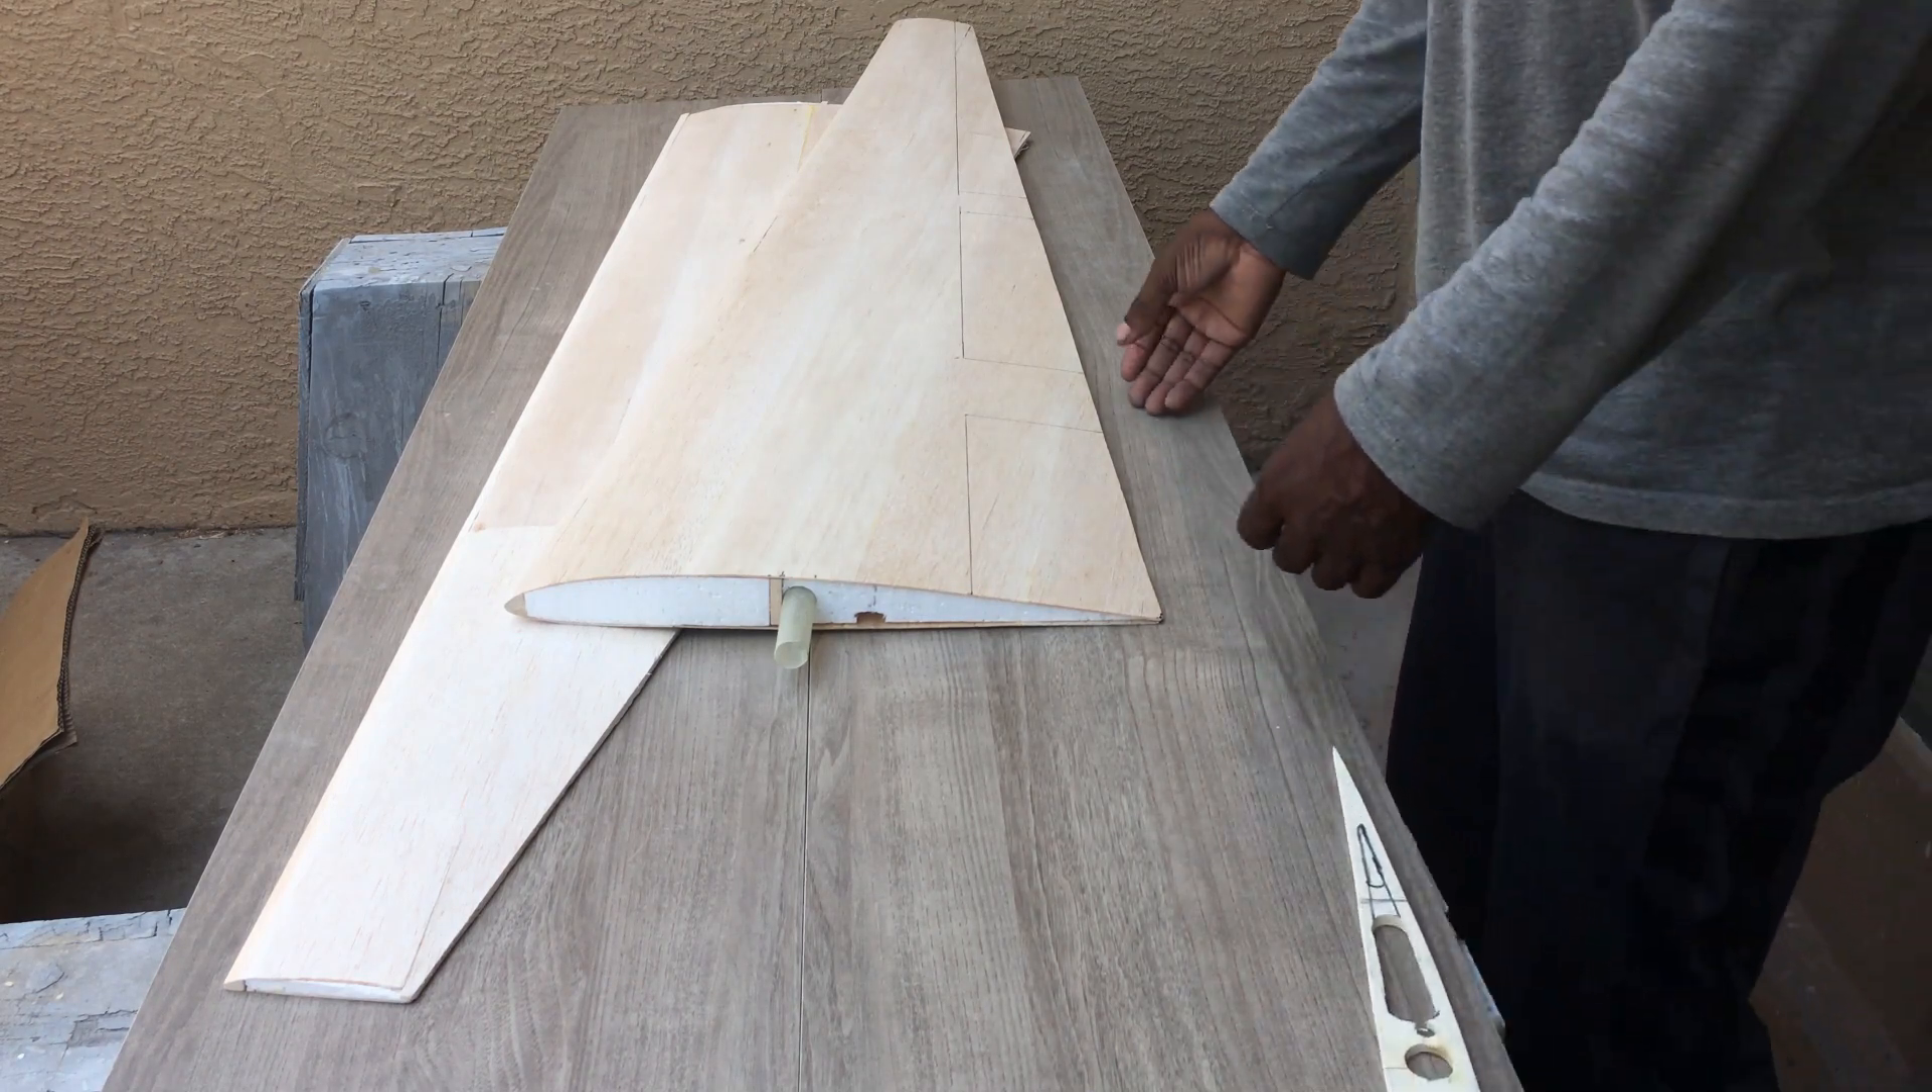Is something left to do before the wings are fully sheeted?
No.